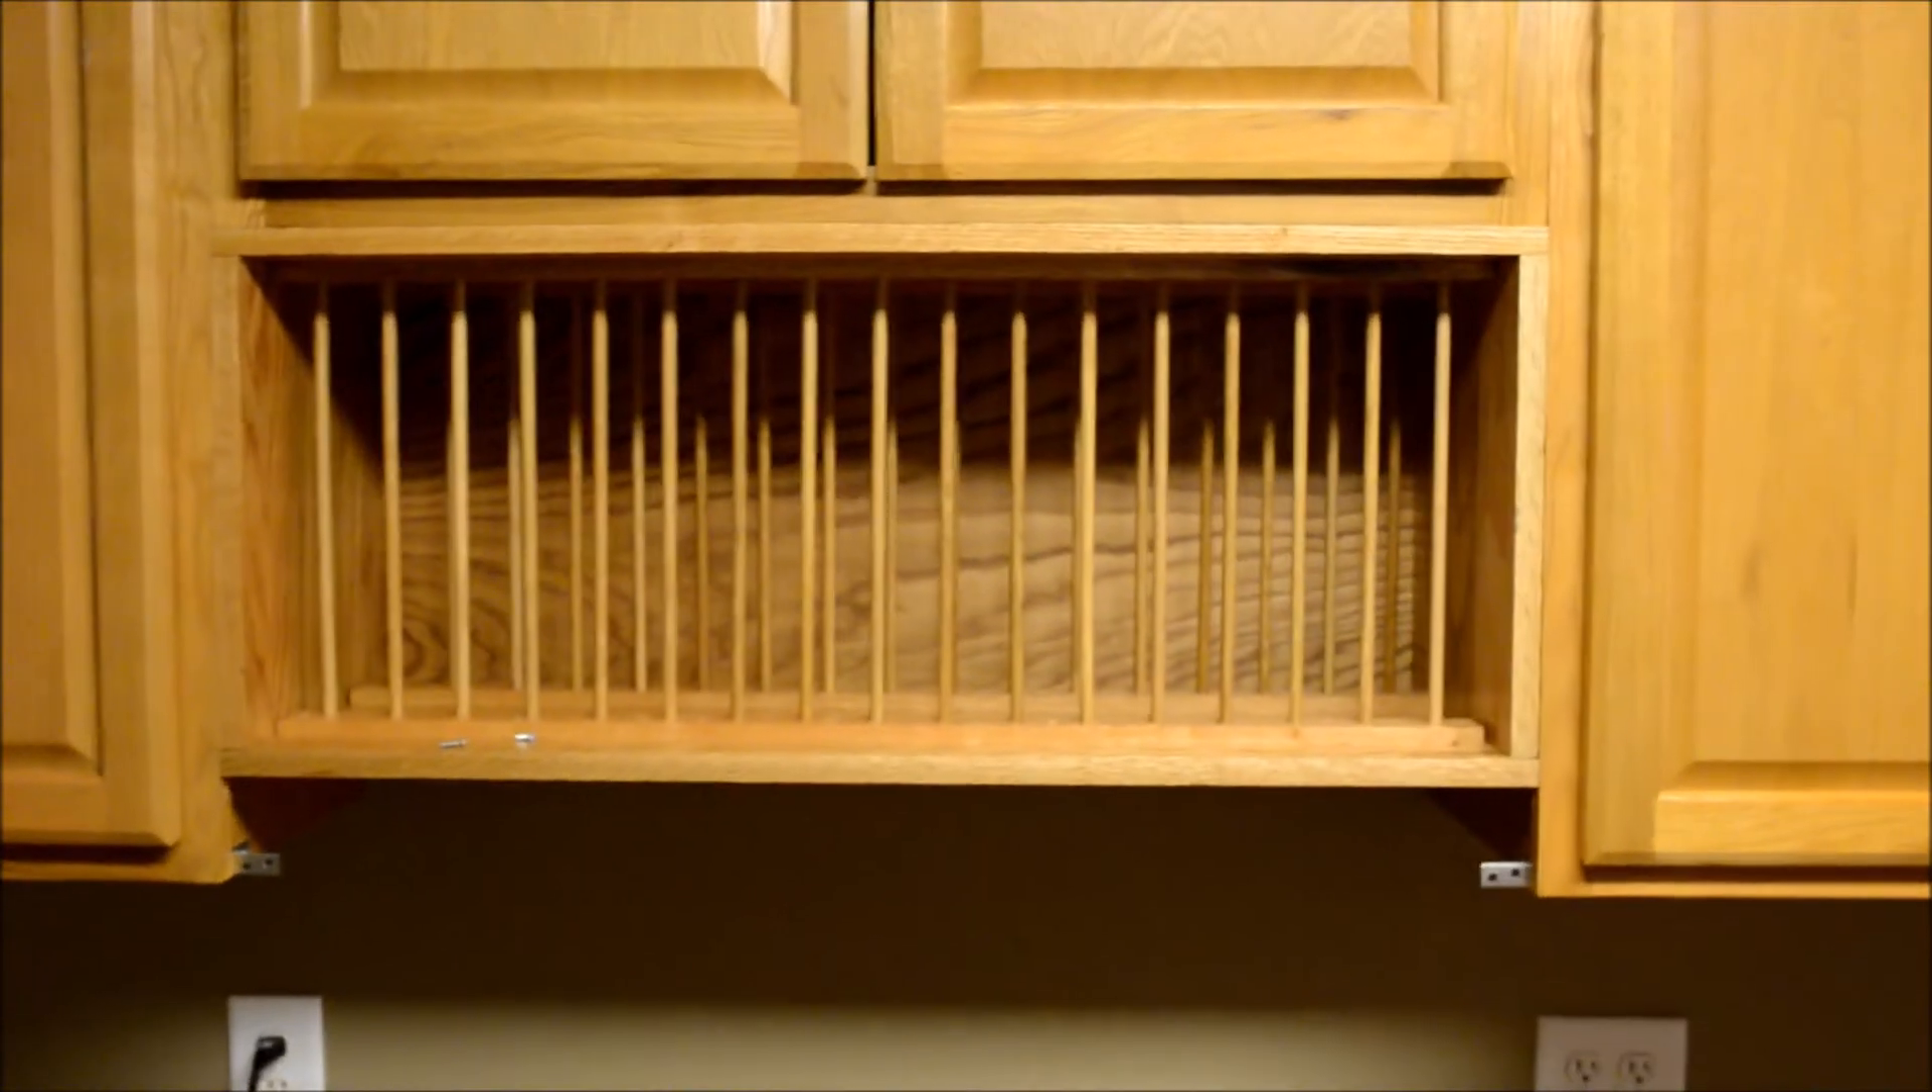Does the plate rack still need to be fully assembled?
No.